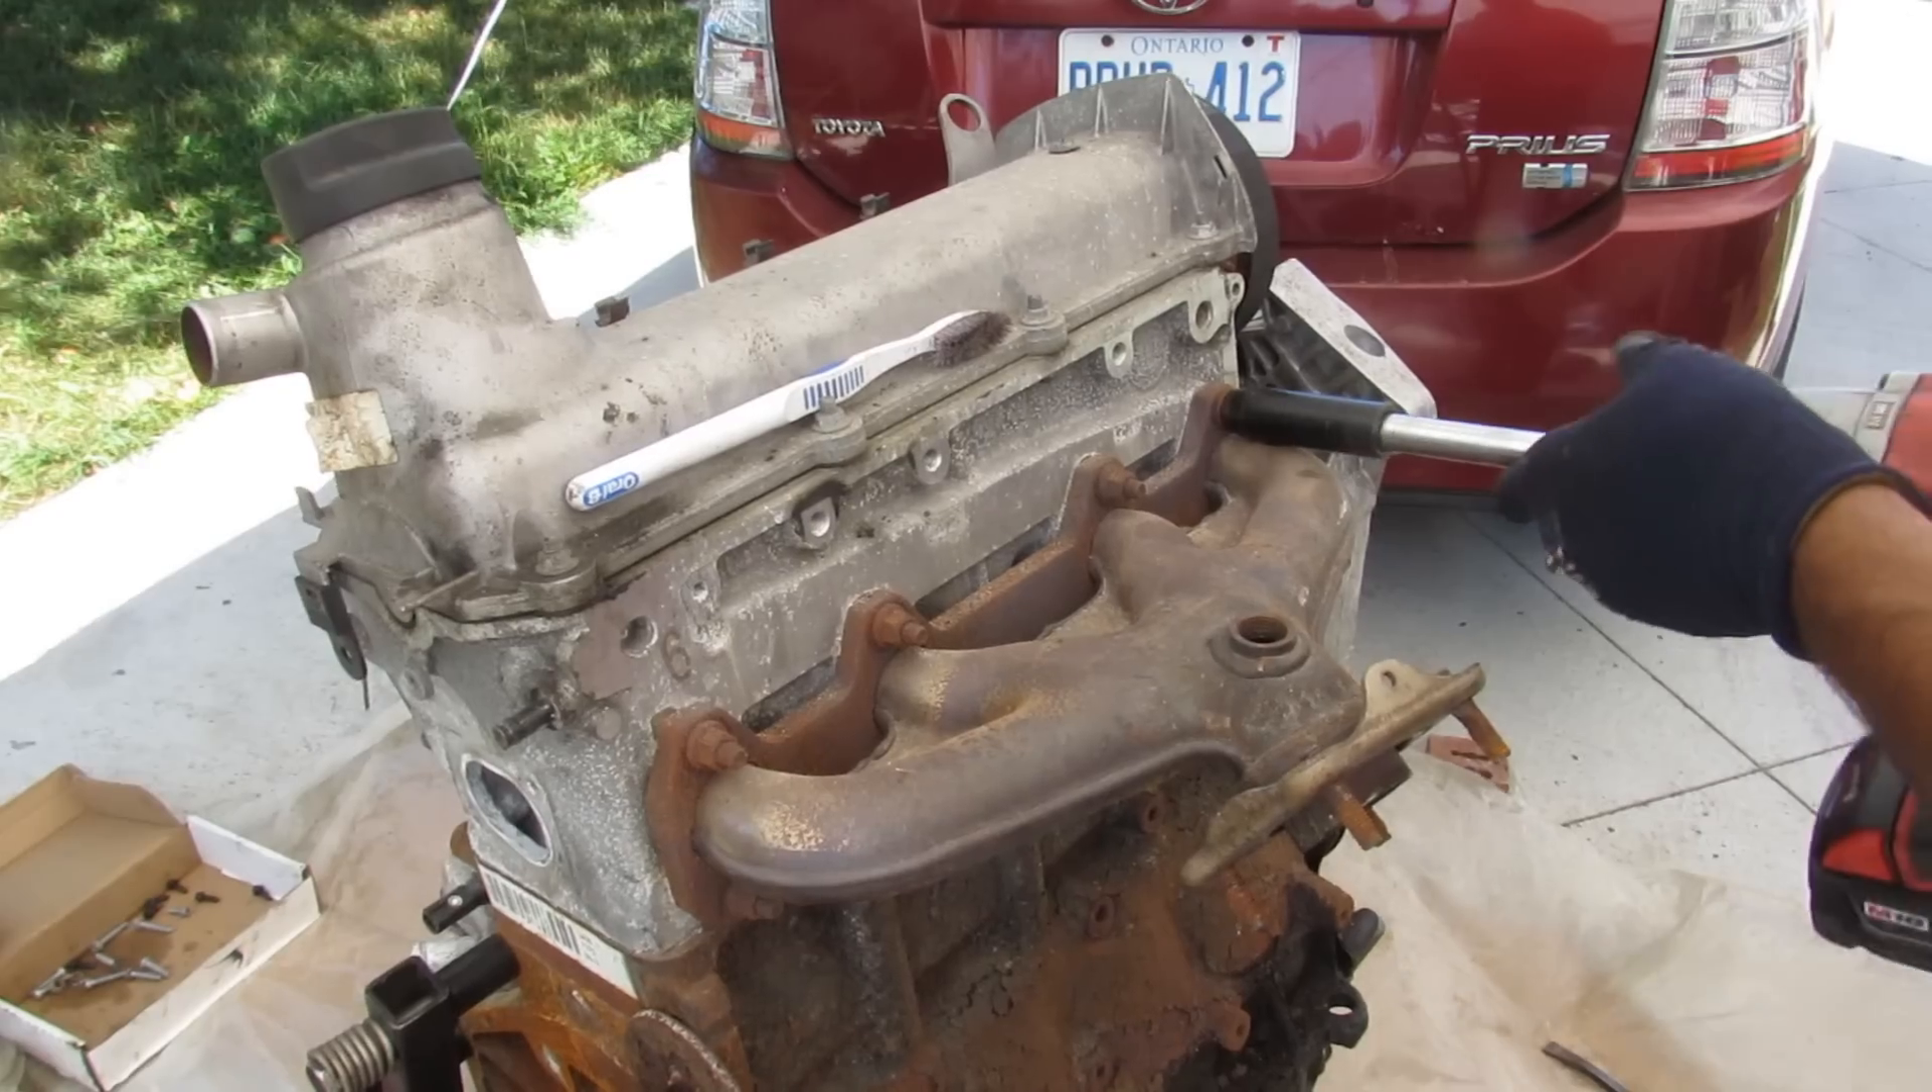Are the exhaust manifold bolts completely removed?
No.